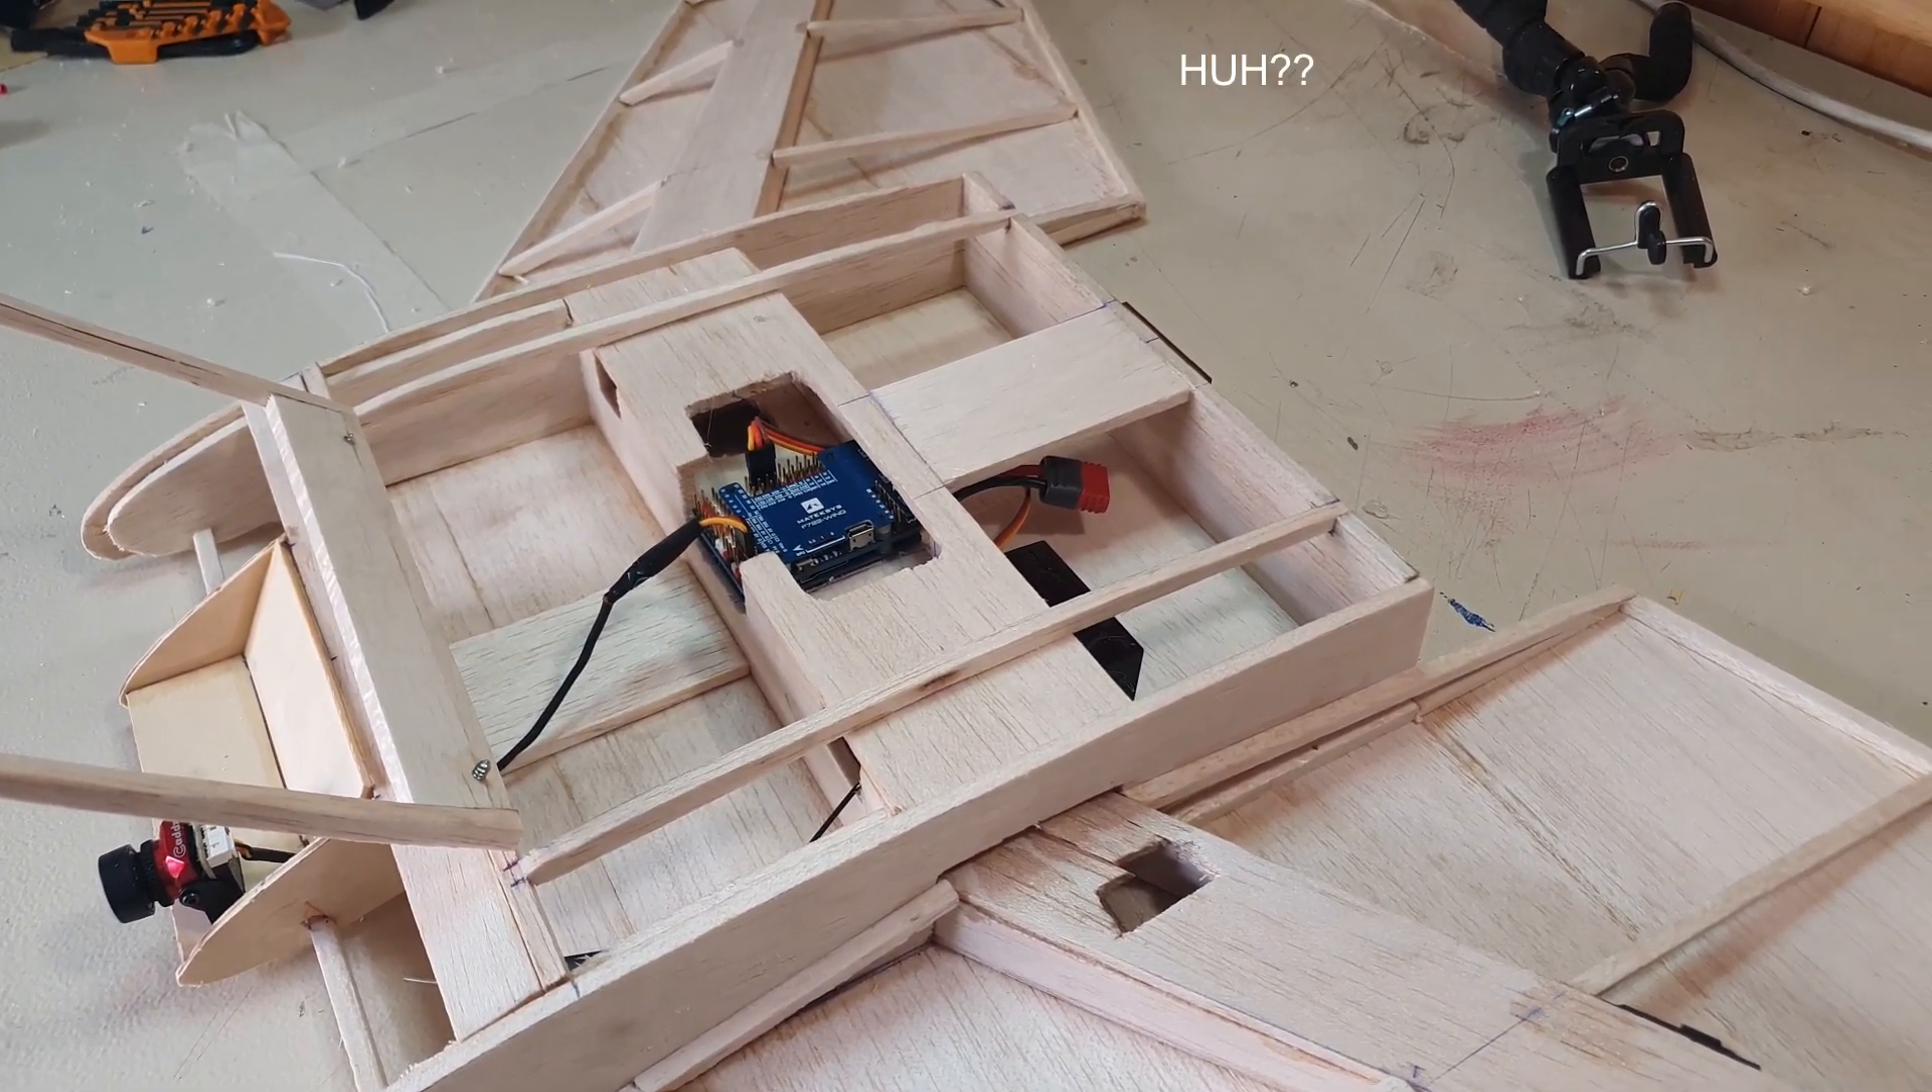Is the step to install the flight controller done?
Yes.